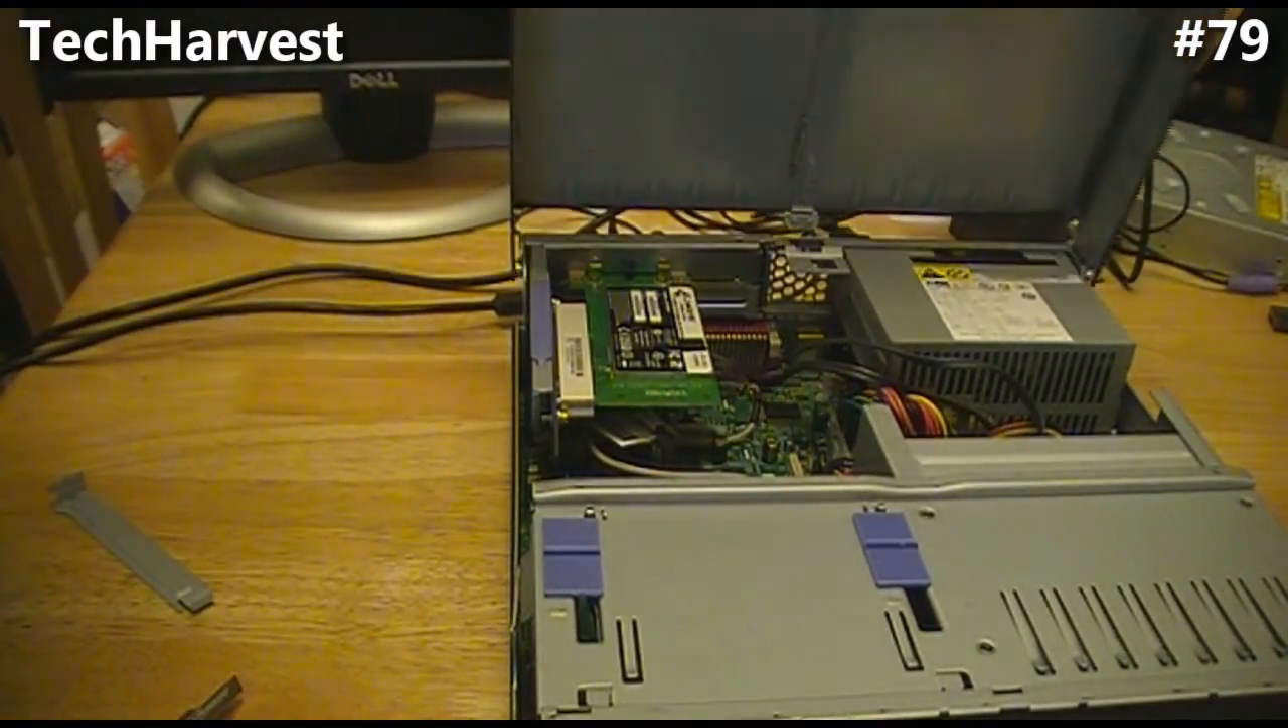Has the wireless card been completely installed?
Yes.